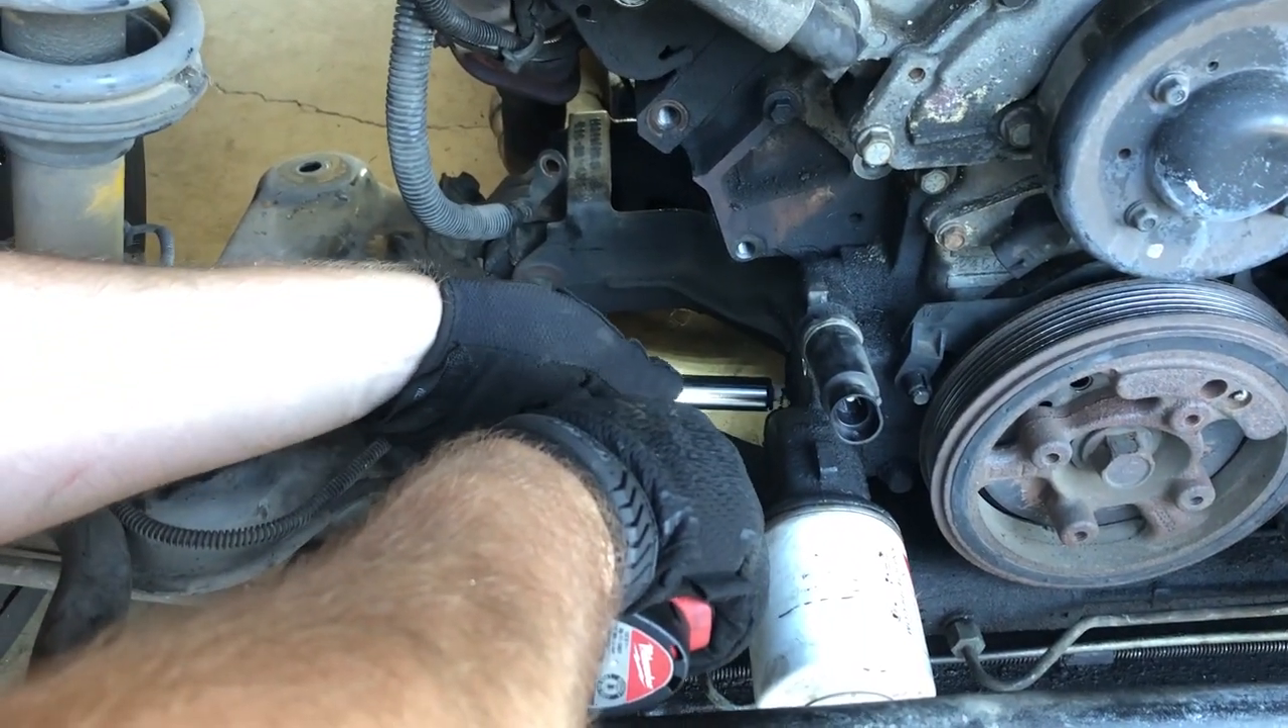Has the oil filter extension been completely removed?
No.